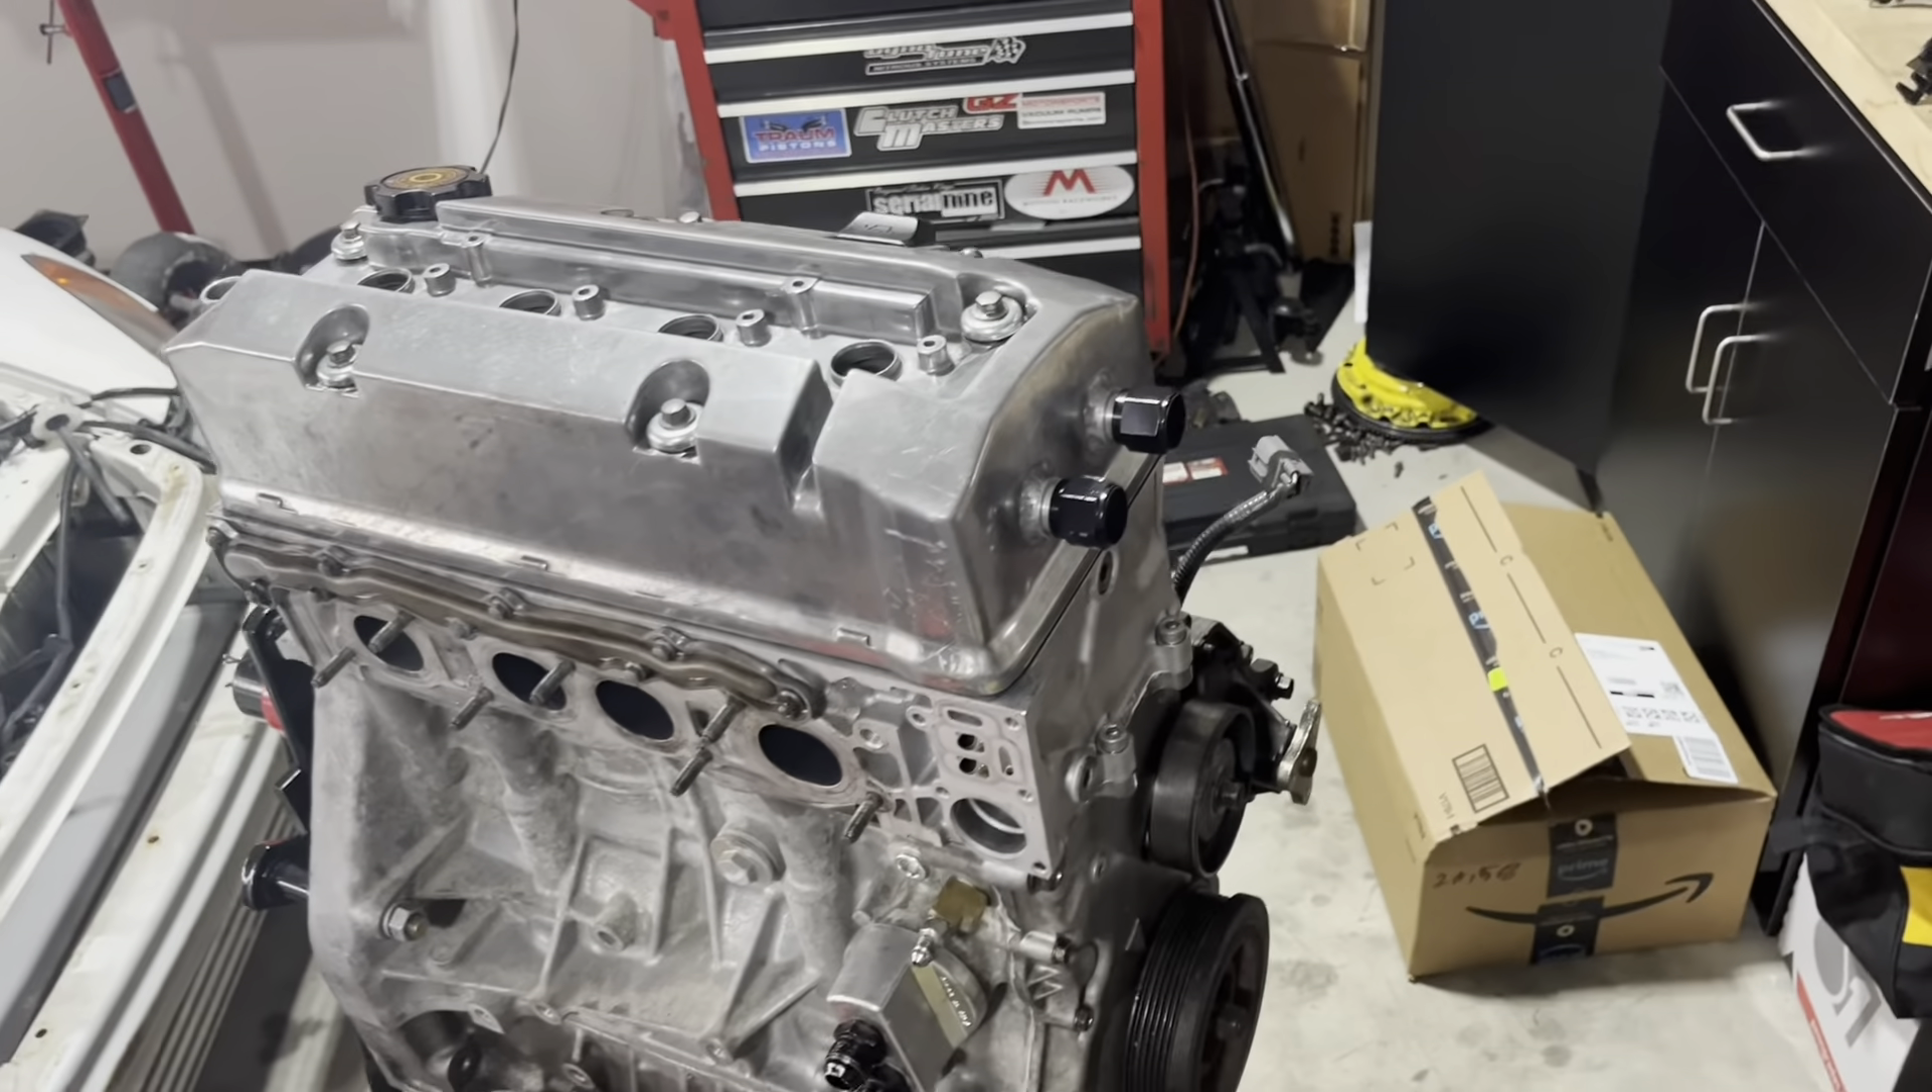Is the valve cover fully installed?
Yes.